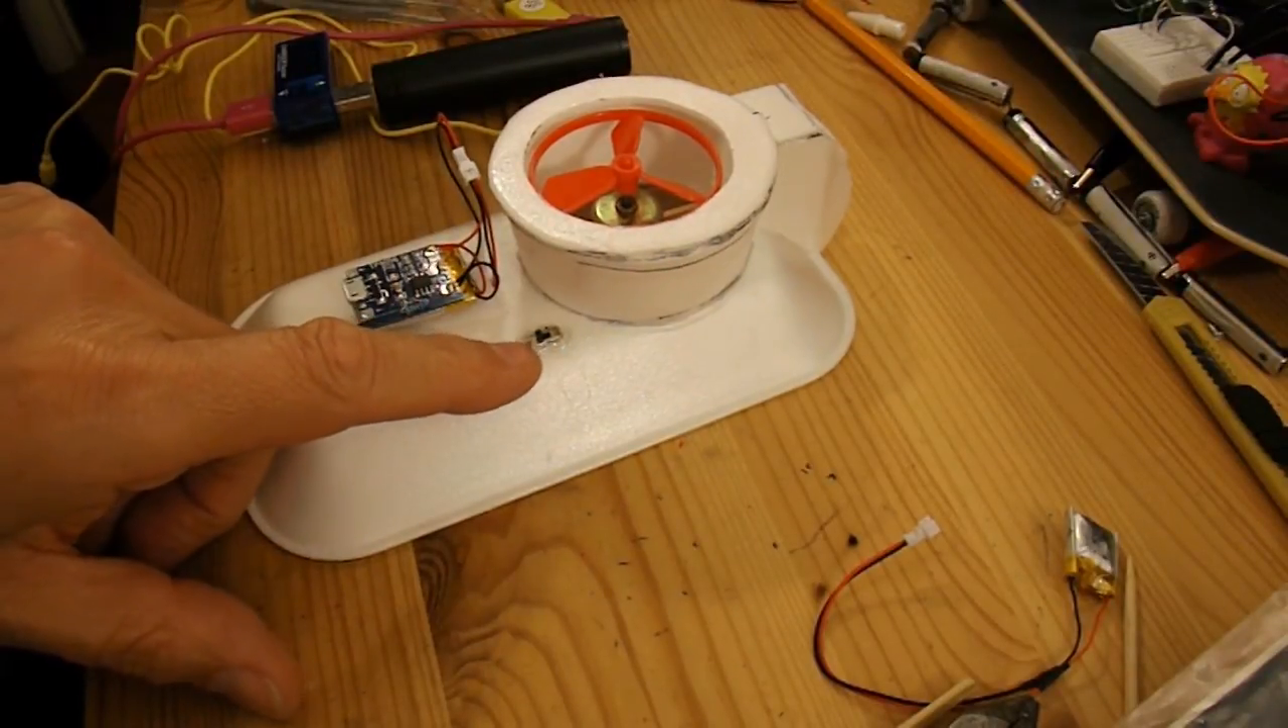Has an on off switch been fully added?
Yes.